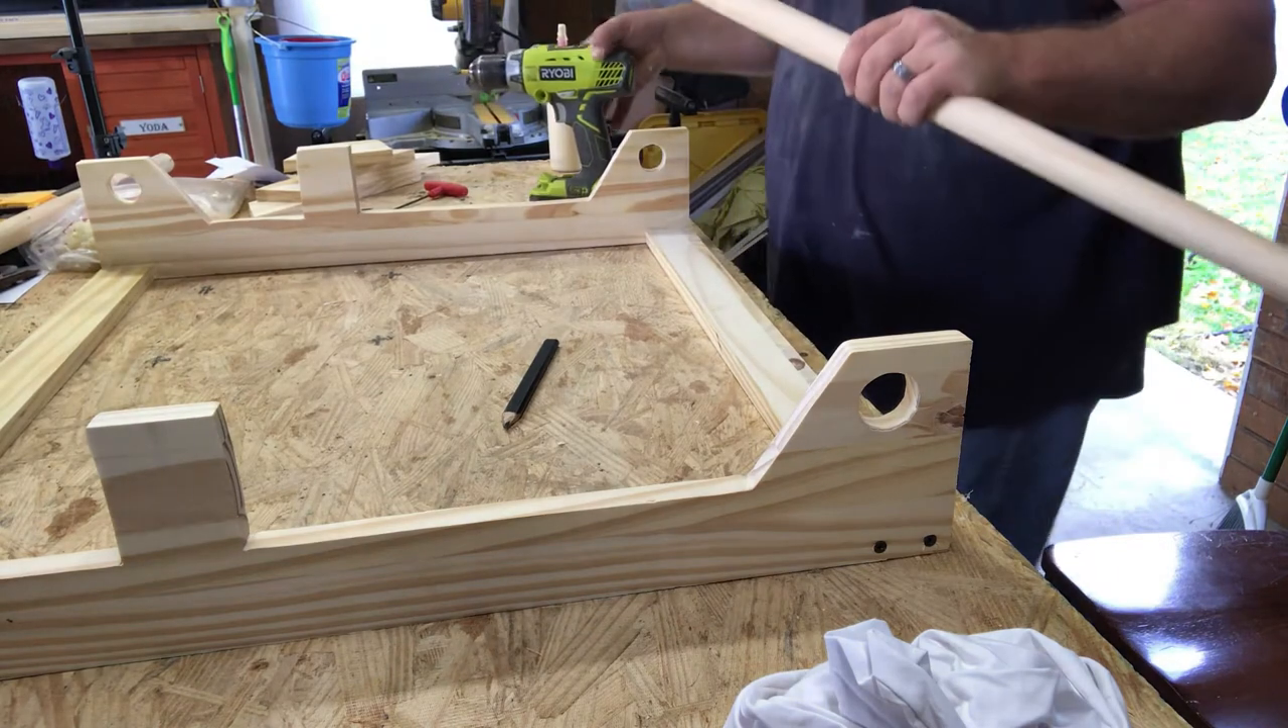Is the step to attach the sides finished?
Yes.